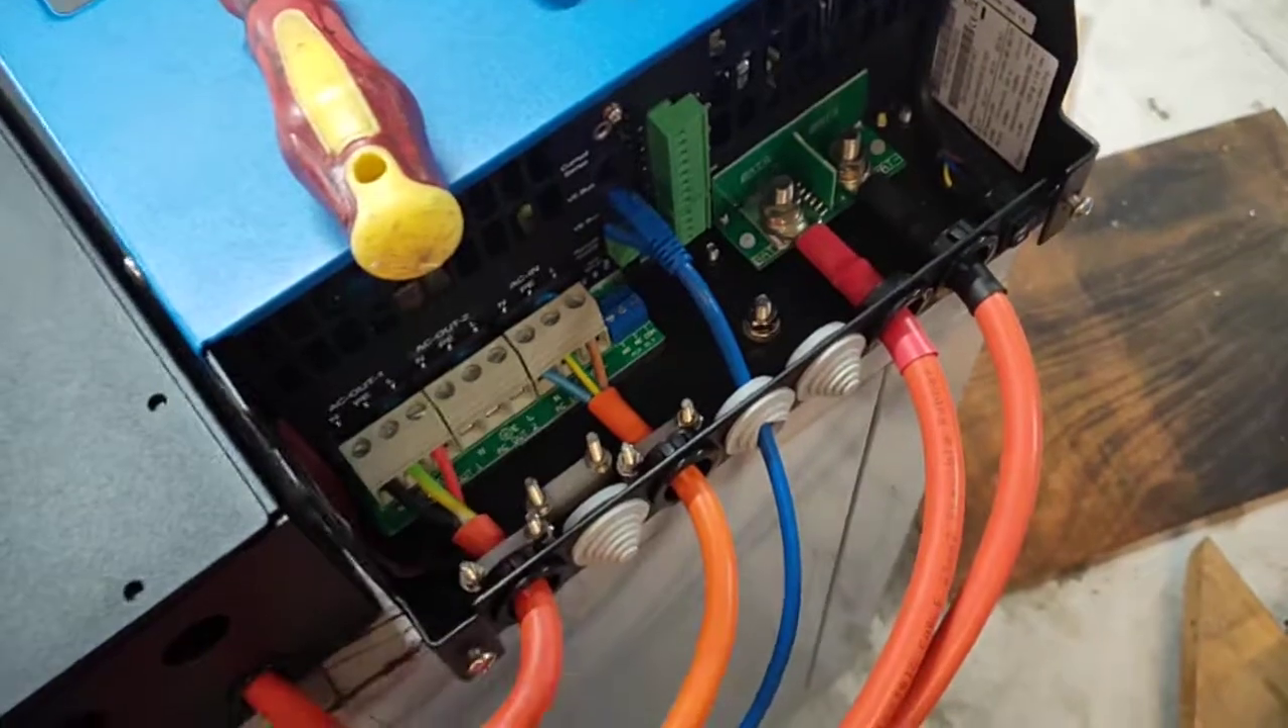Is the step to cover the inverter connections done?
No.